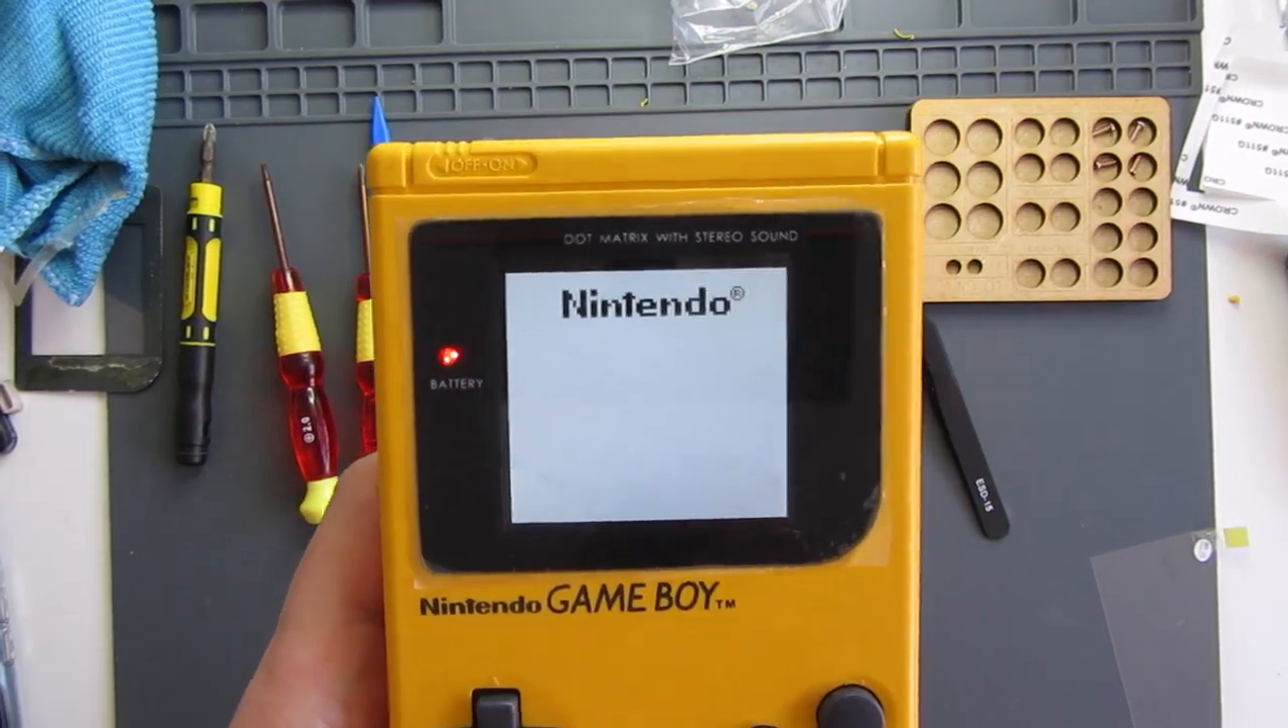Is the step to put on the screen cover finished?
Yes.